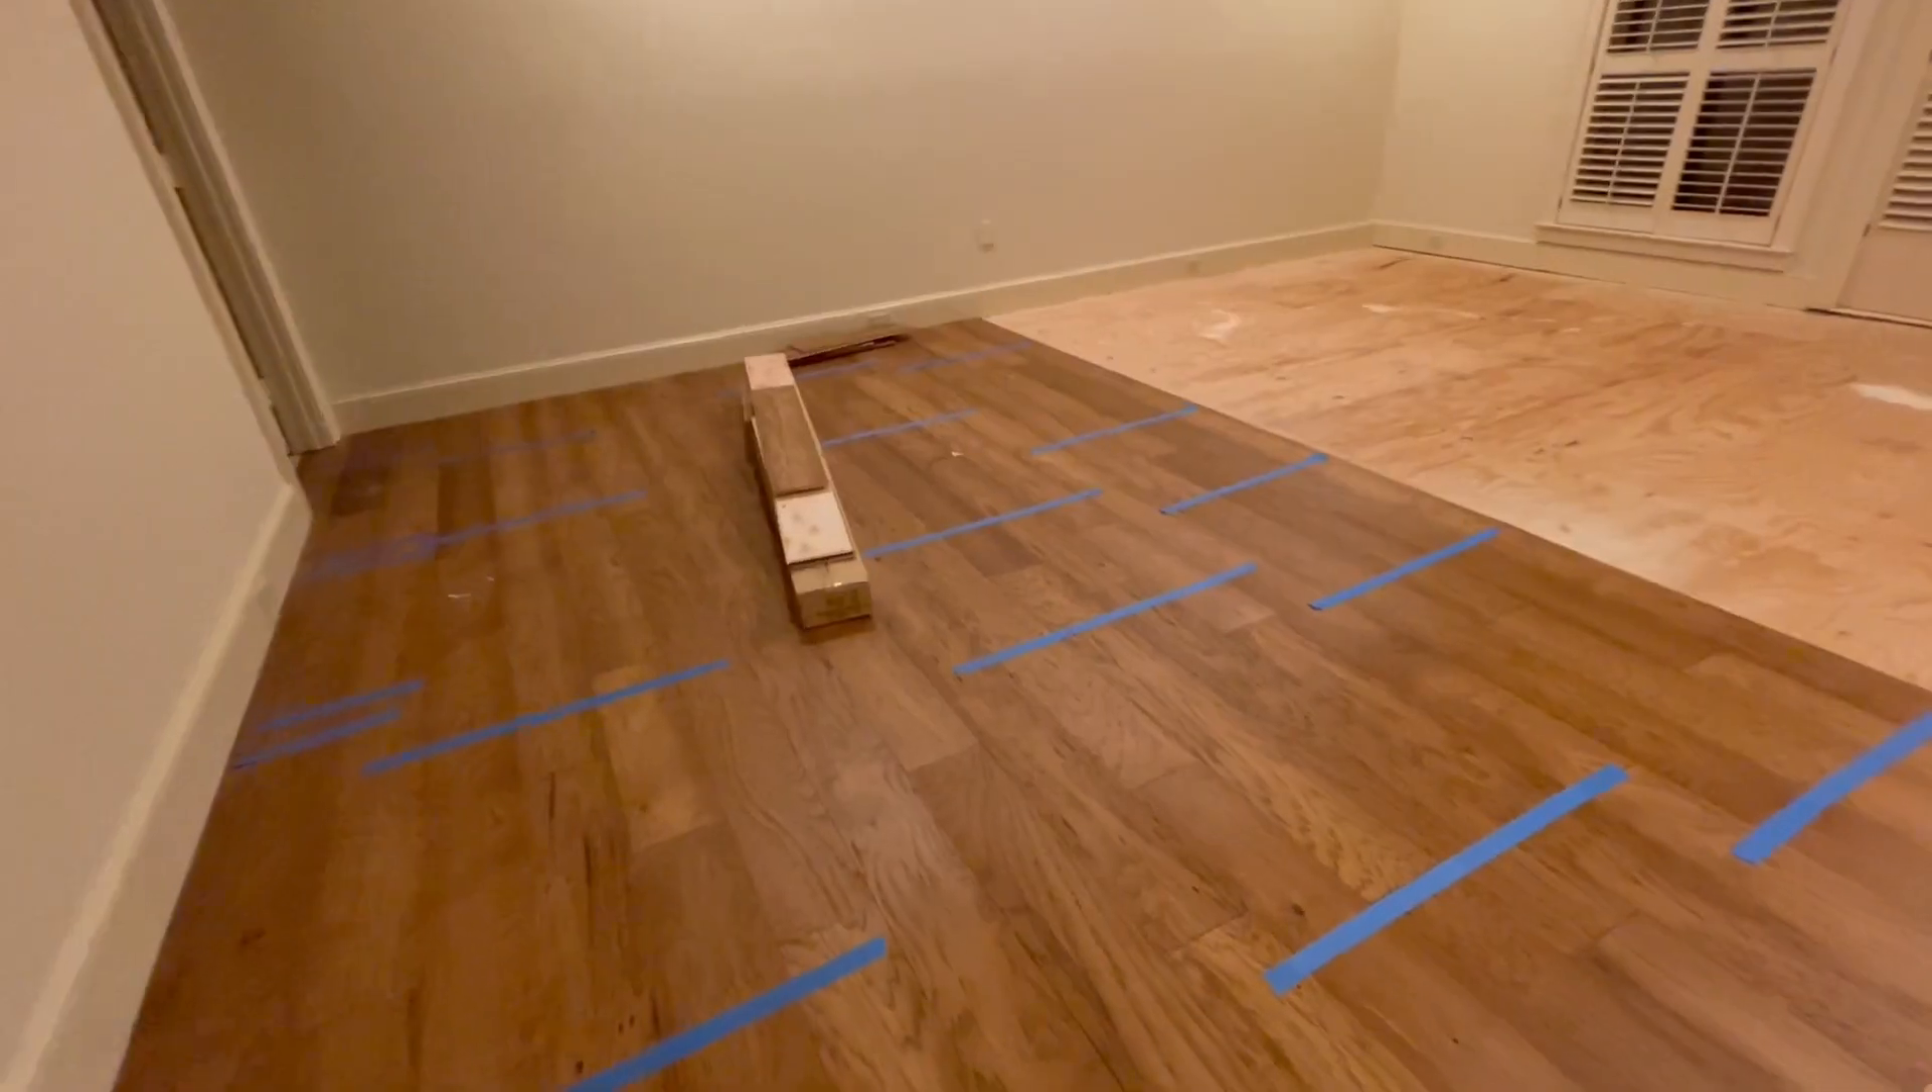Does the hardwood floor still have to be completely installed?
Yes.